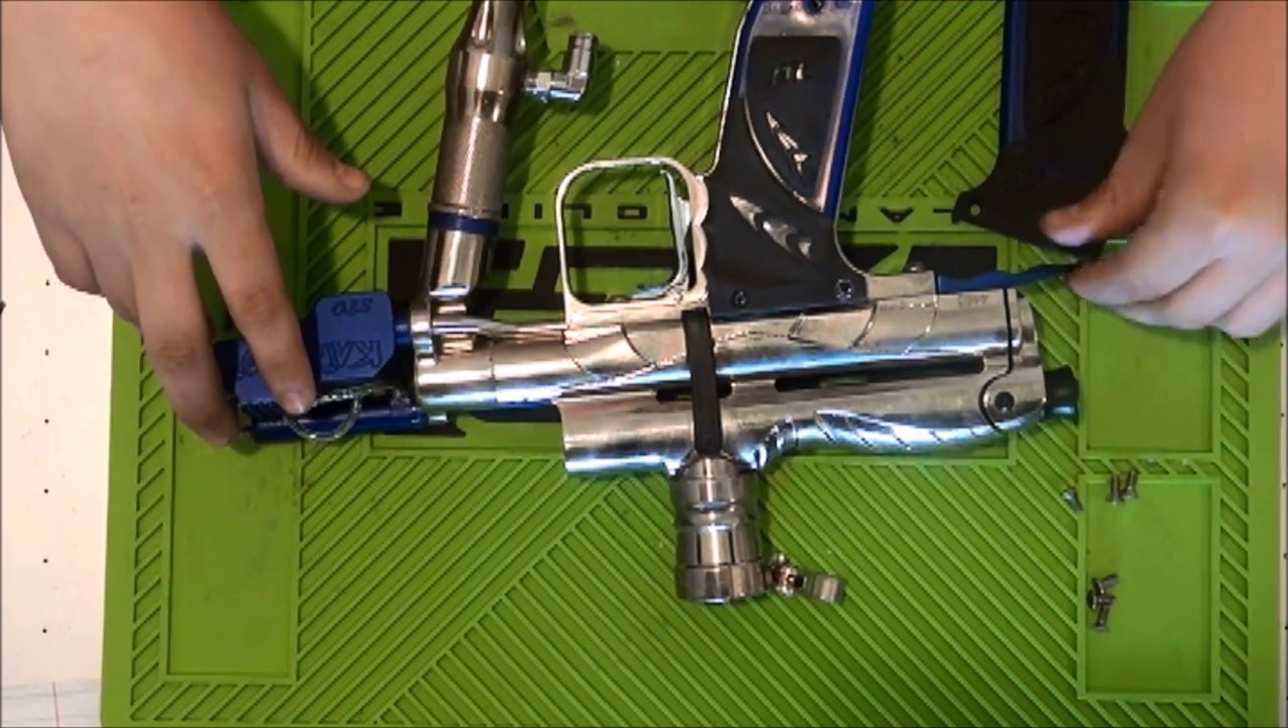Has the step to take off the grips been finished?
No.